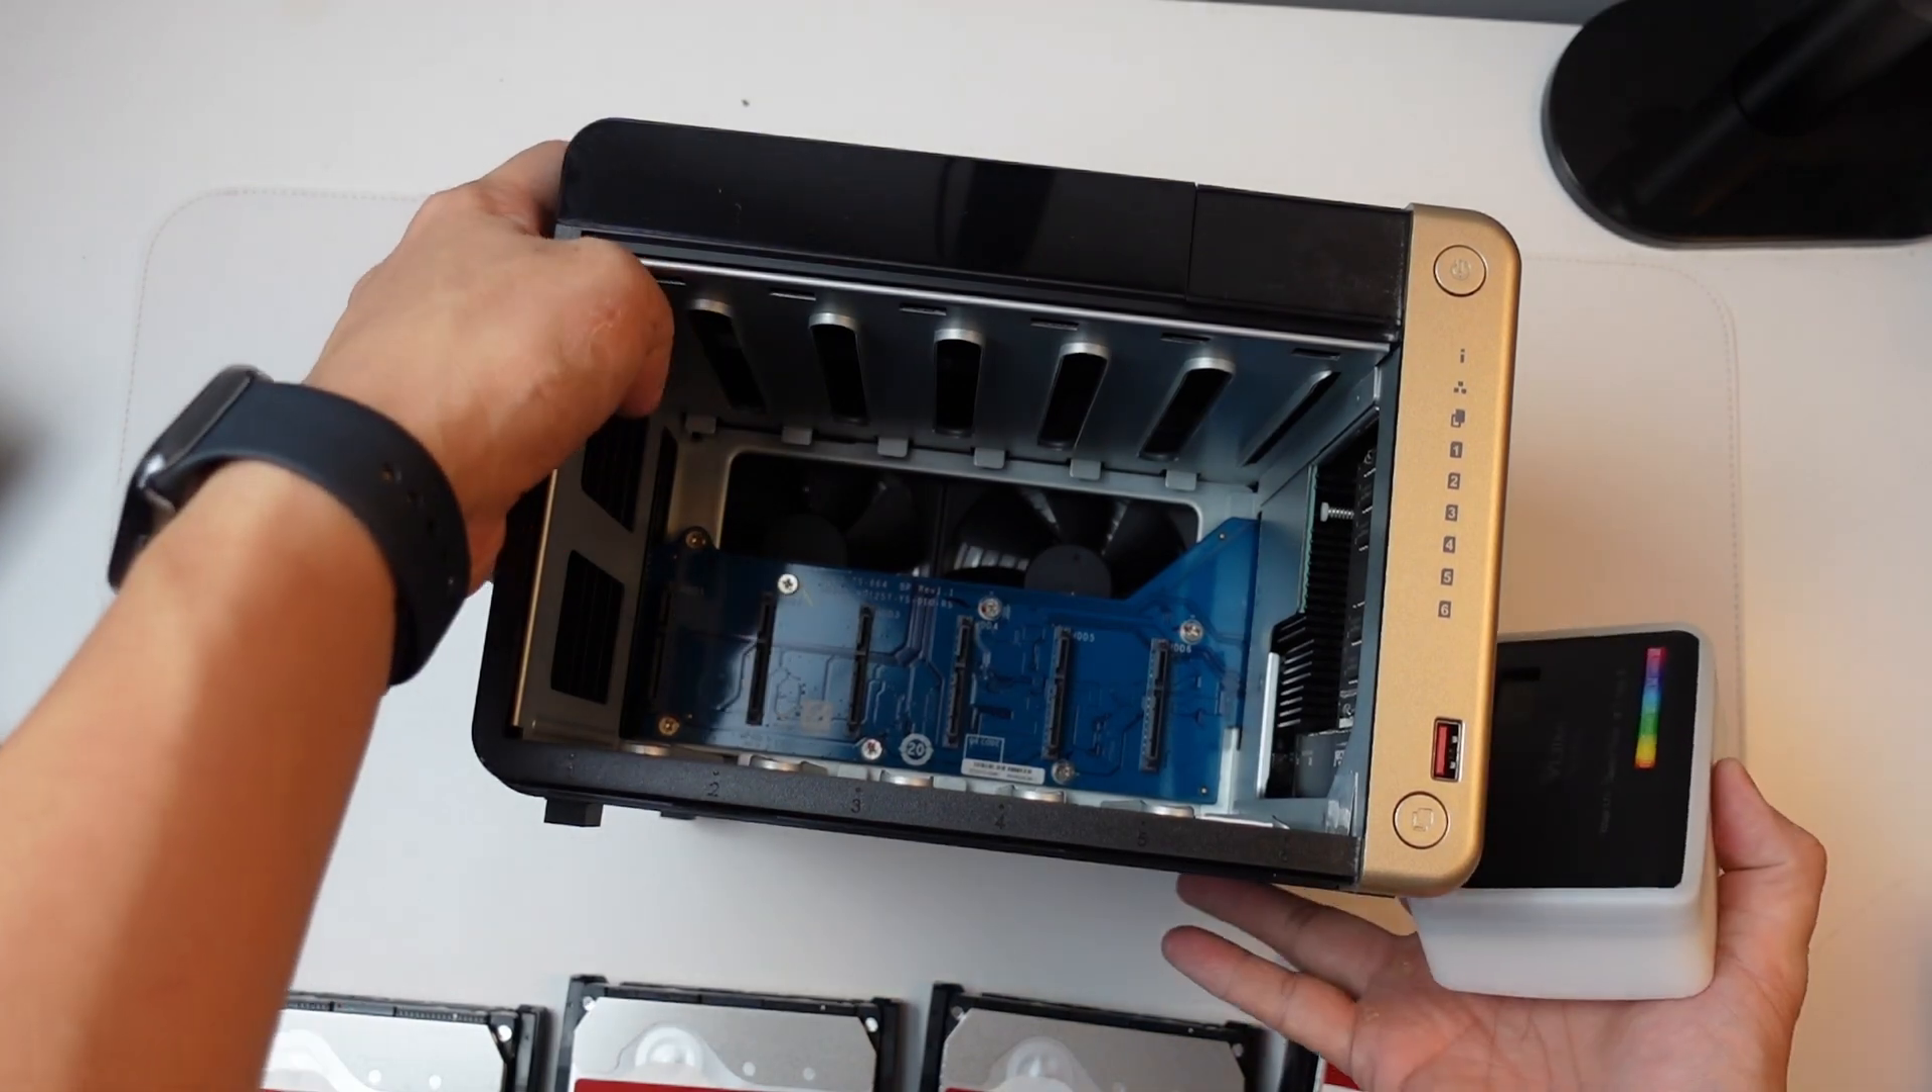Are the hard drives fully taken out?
Yes.